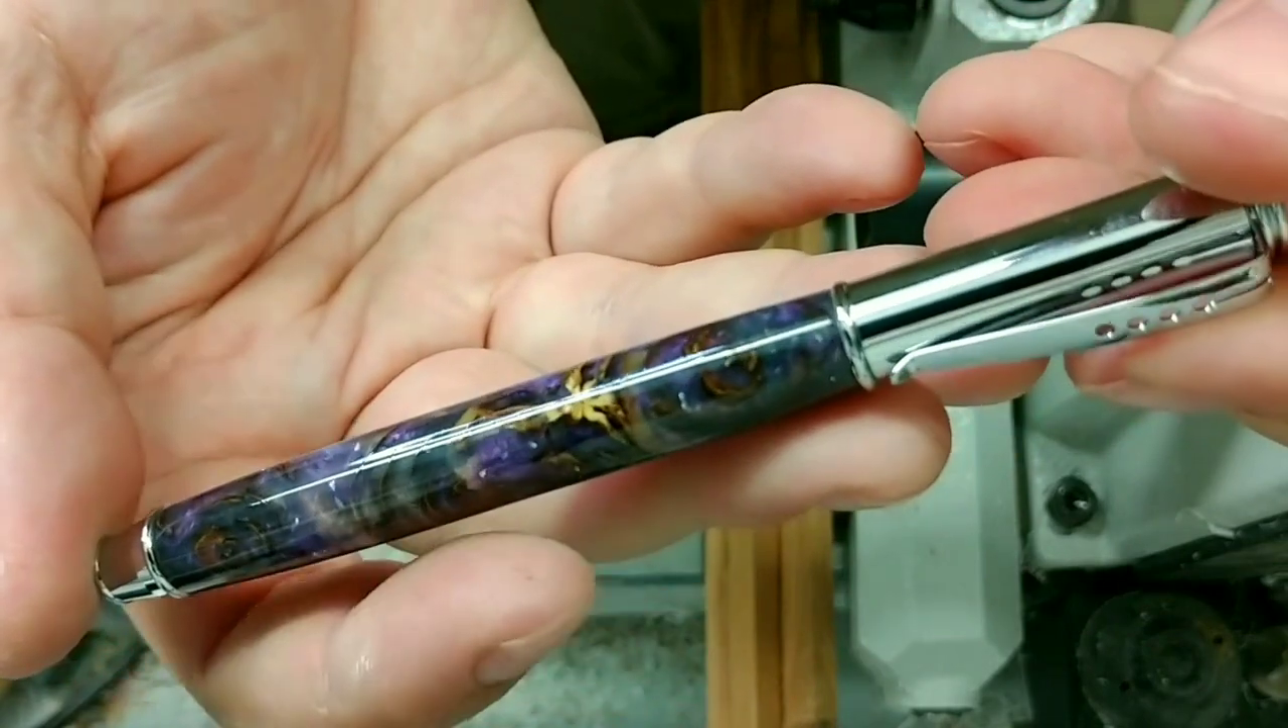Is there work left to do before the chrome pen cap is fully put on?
No.